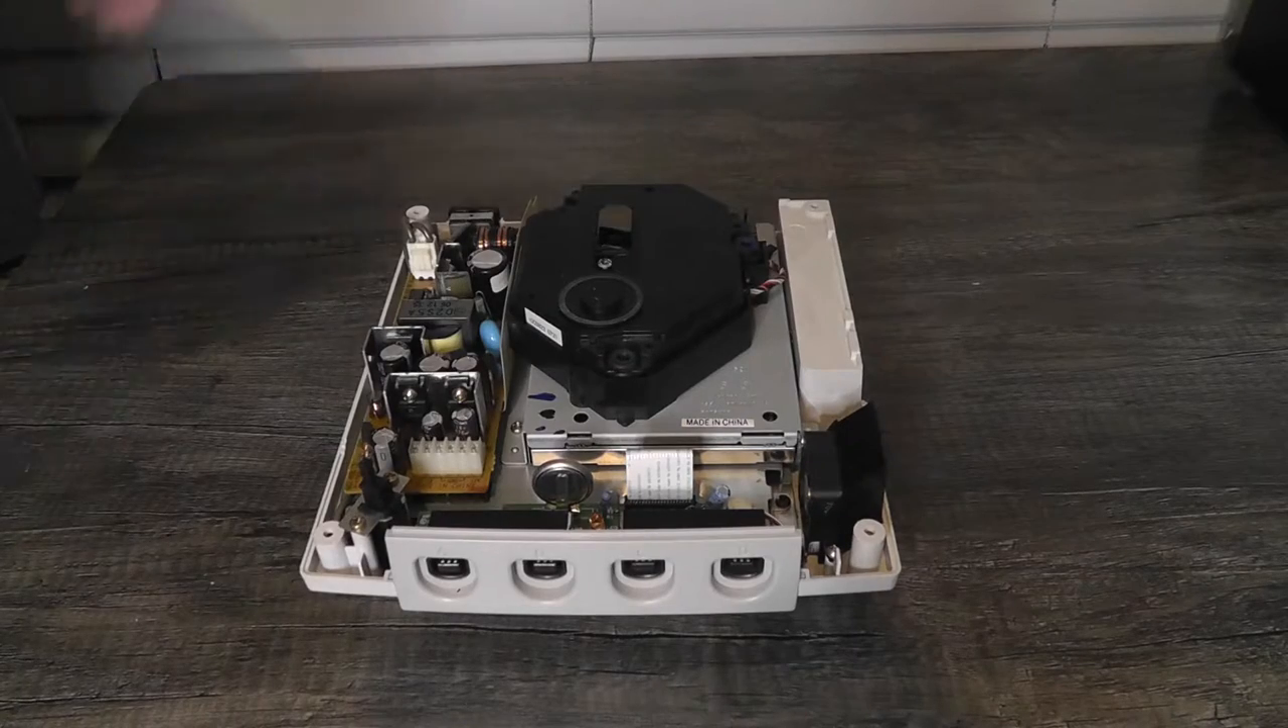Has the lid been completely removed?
Yes.